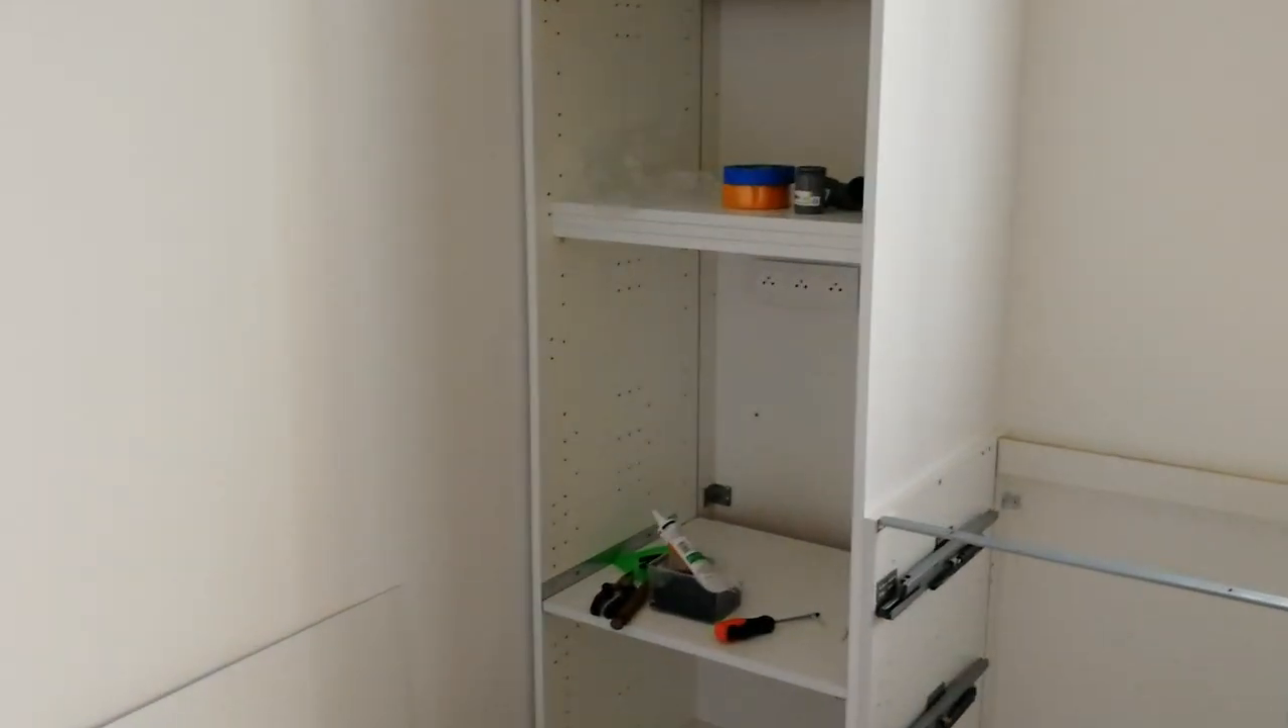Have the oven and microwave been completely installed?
No.